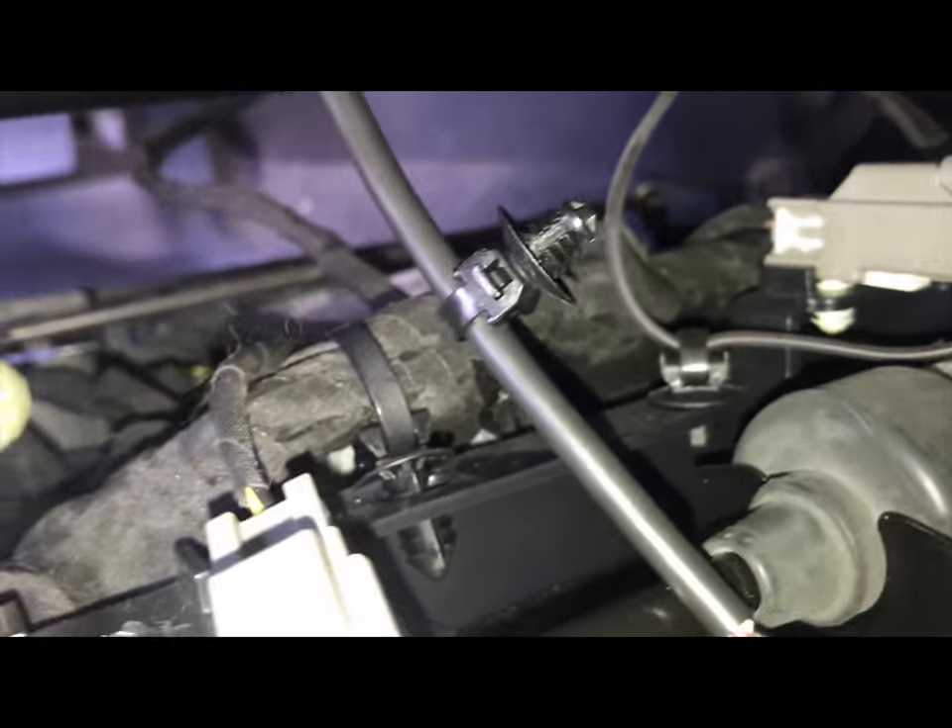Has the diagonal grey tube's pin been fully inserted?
No.